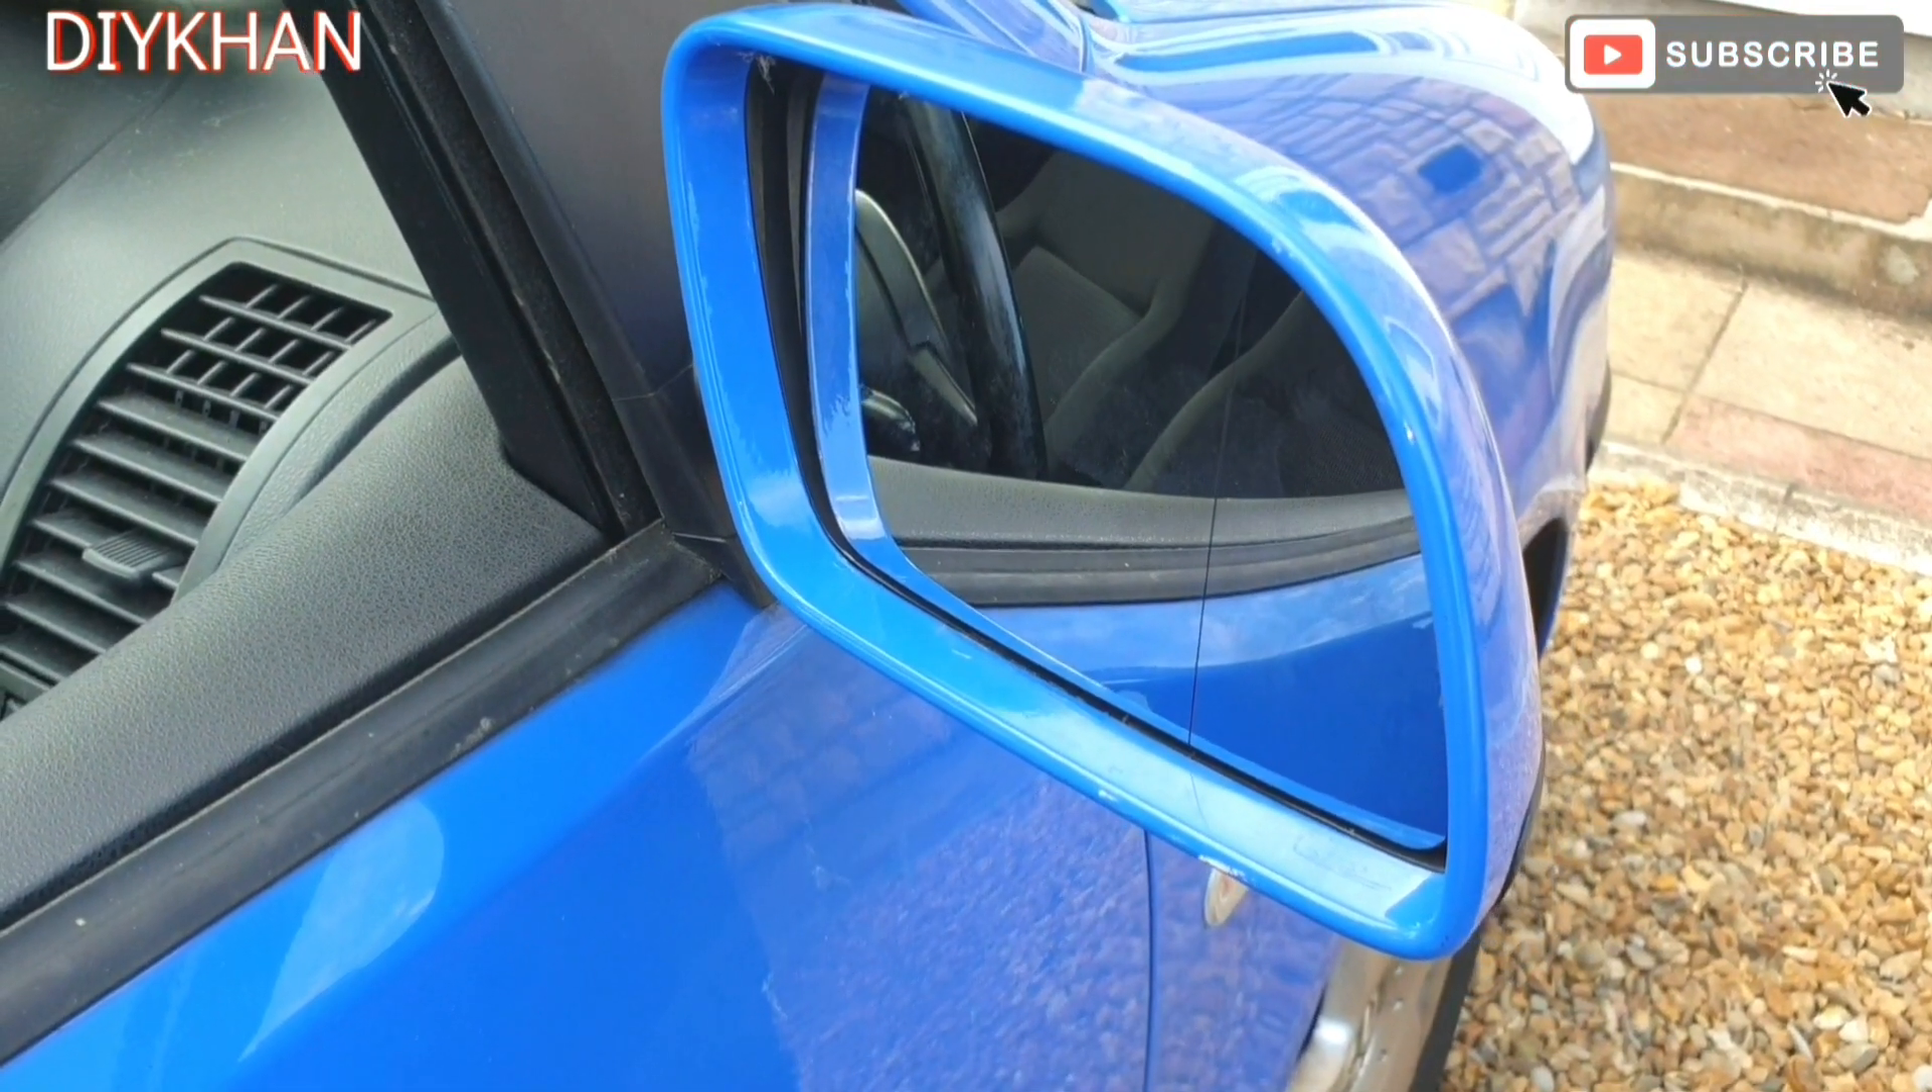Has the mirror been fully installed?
Yes.